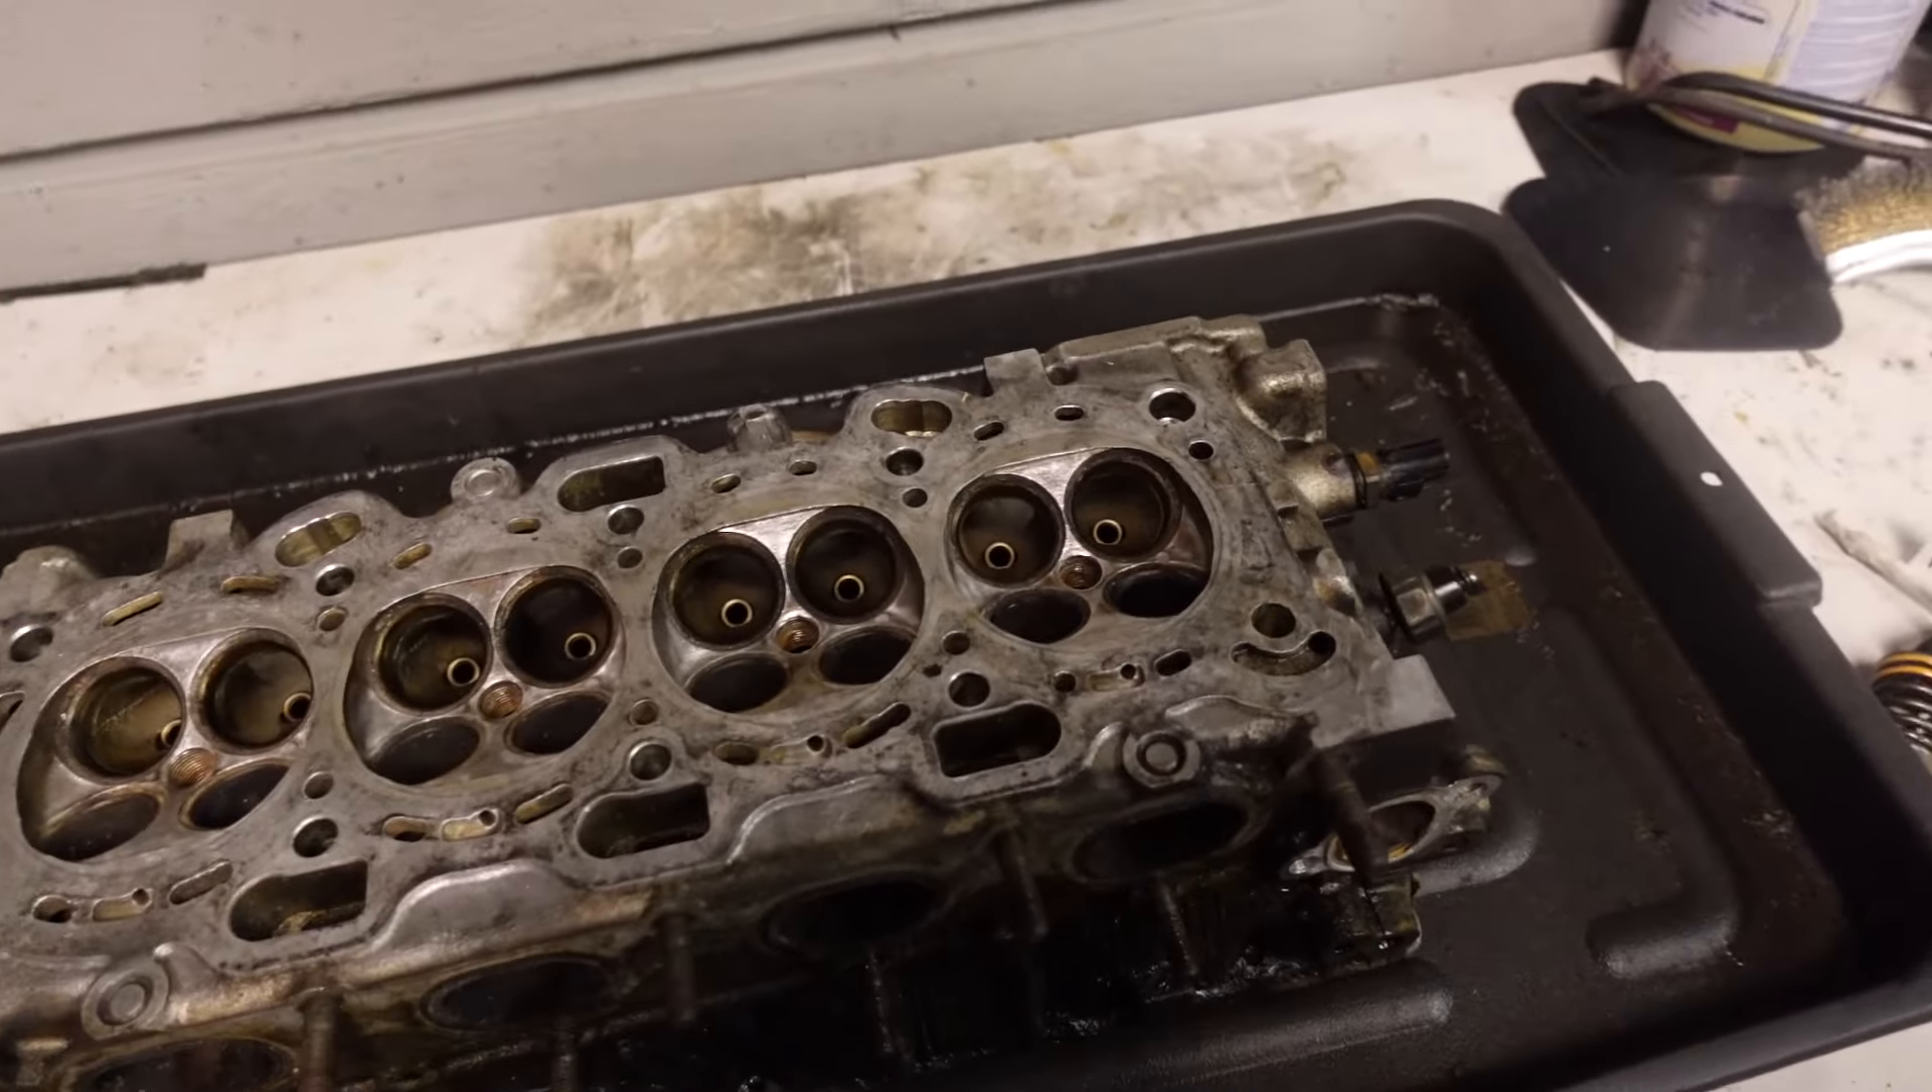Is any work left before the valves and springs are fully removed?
No.